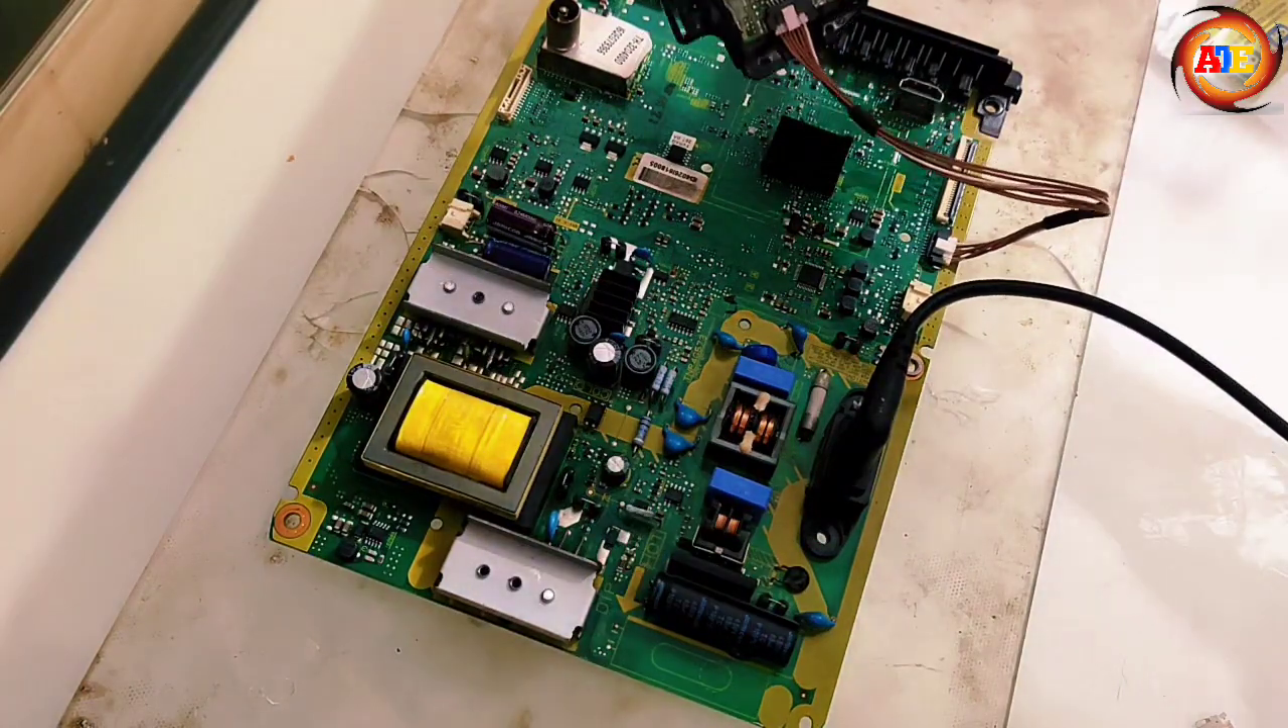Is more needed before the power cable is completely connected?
No.